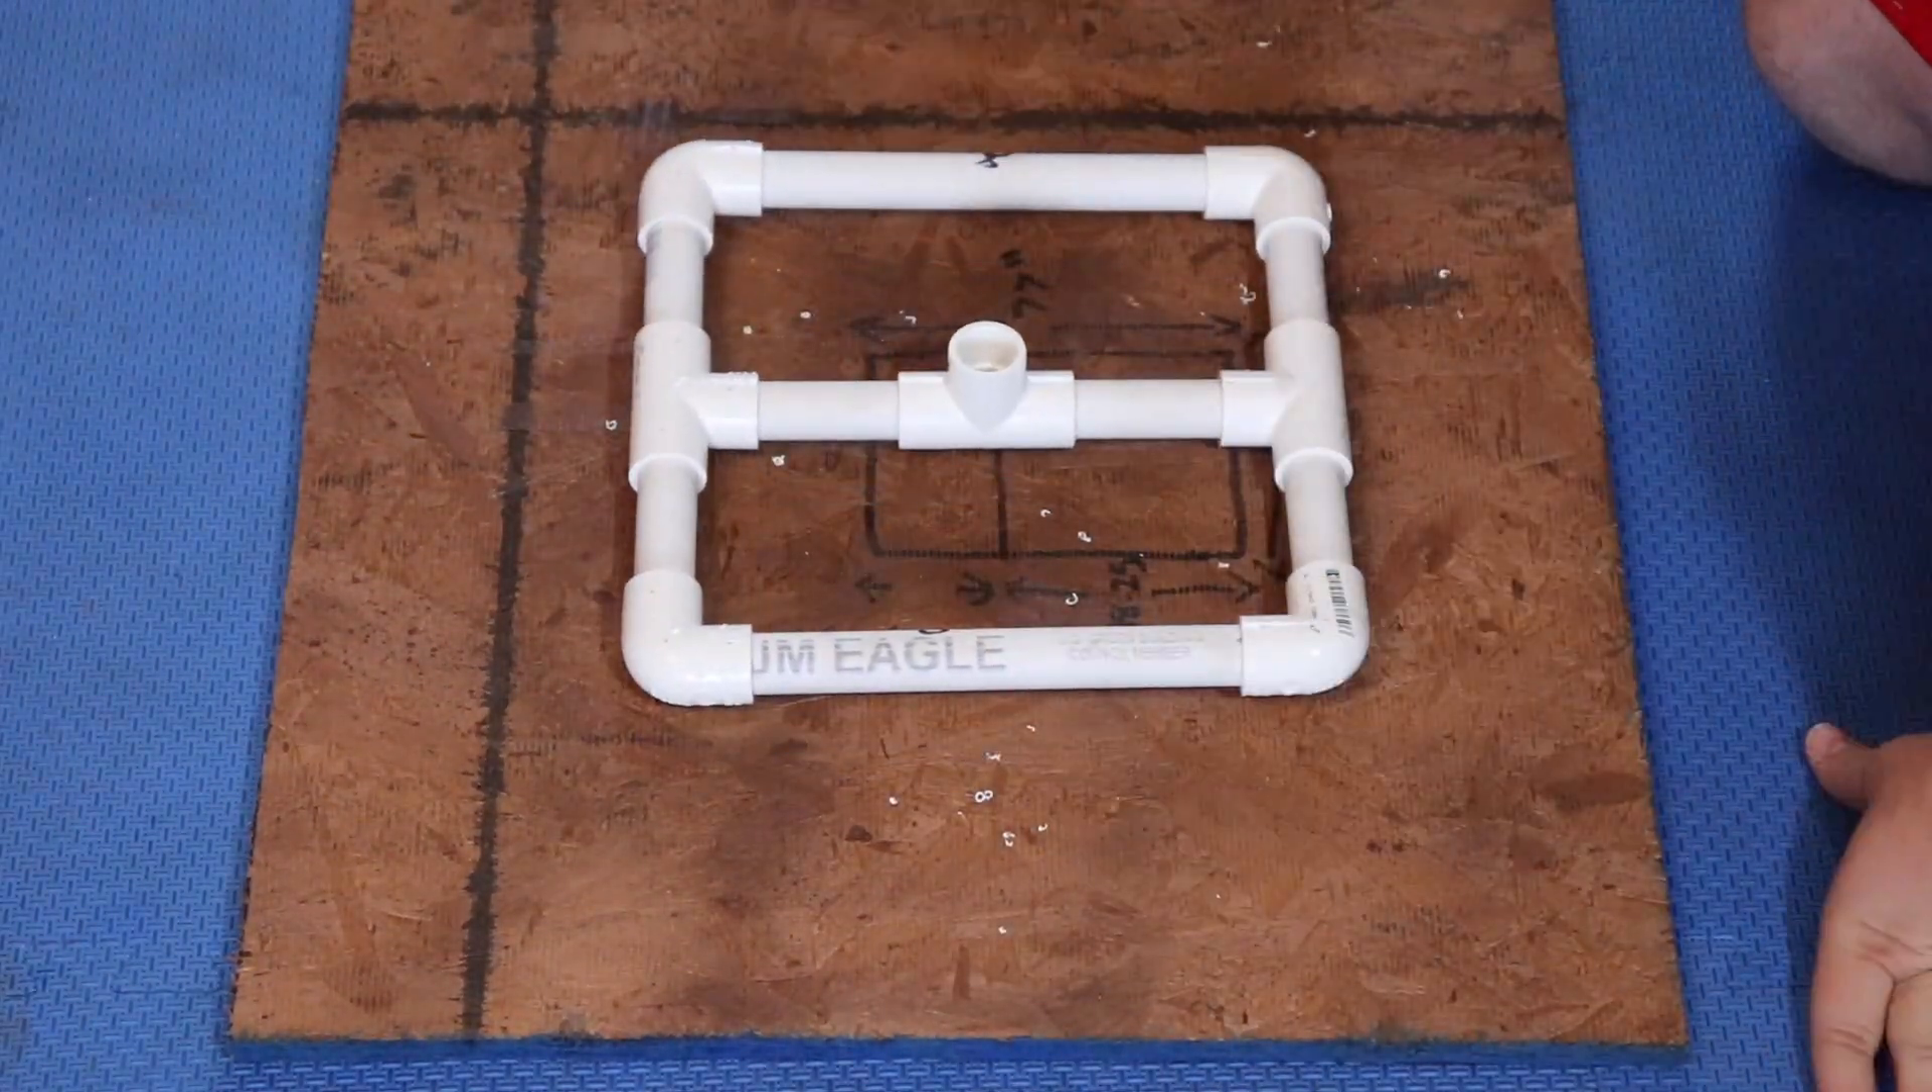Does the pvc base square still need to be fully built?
No.